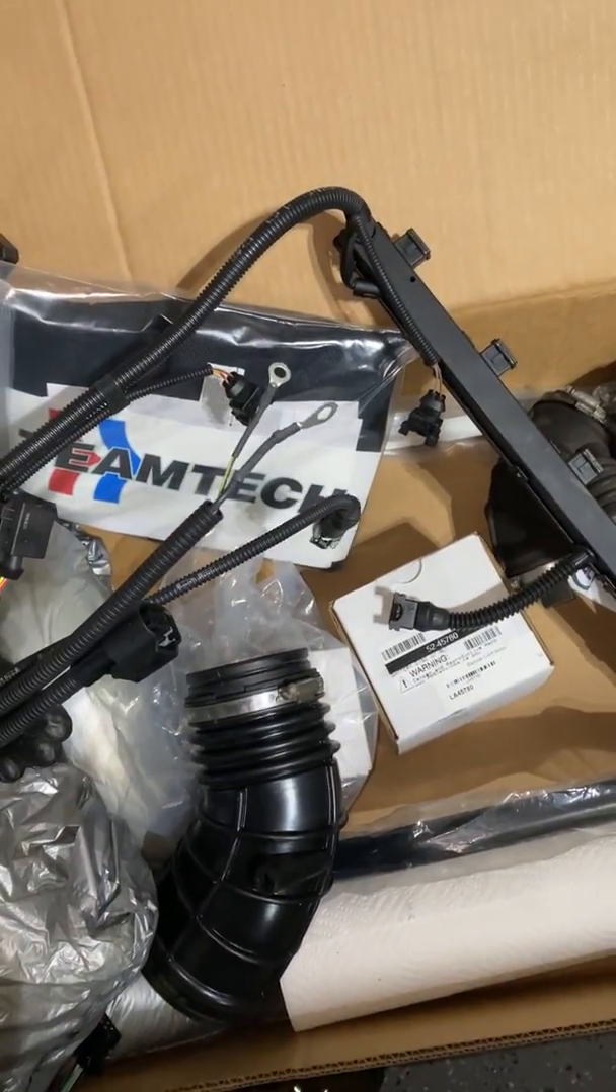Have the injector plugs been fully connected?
No.